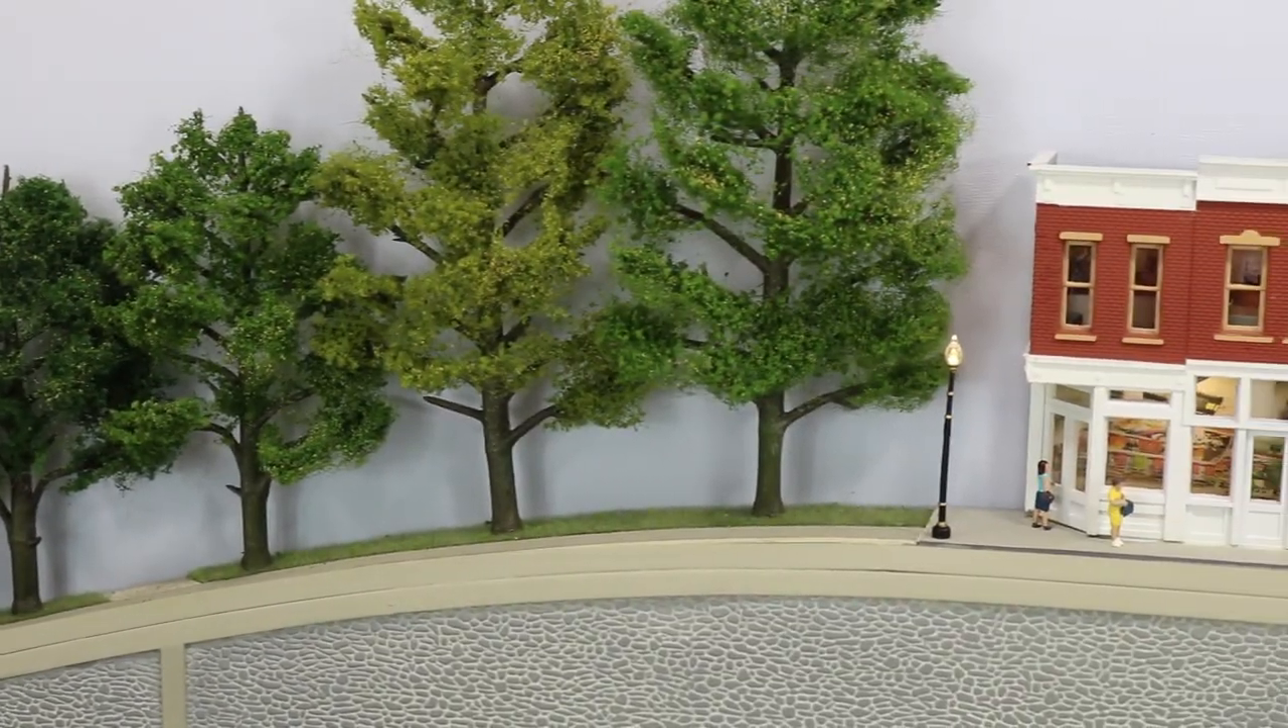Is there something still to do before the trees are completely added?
No.